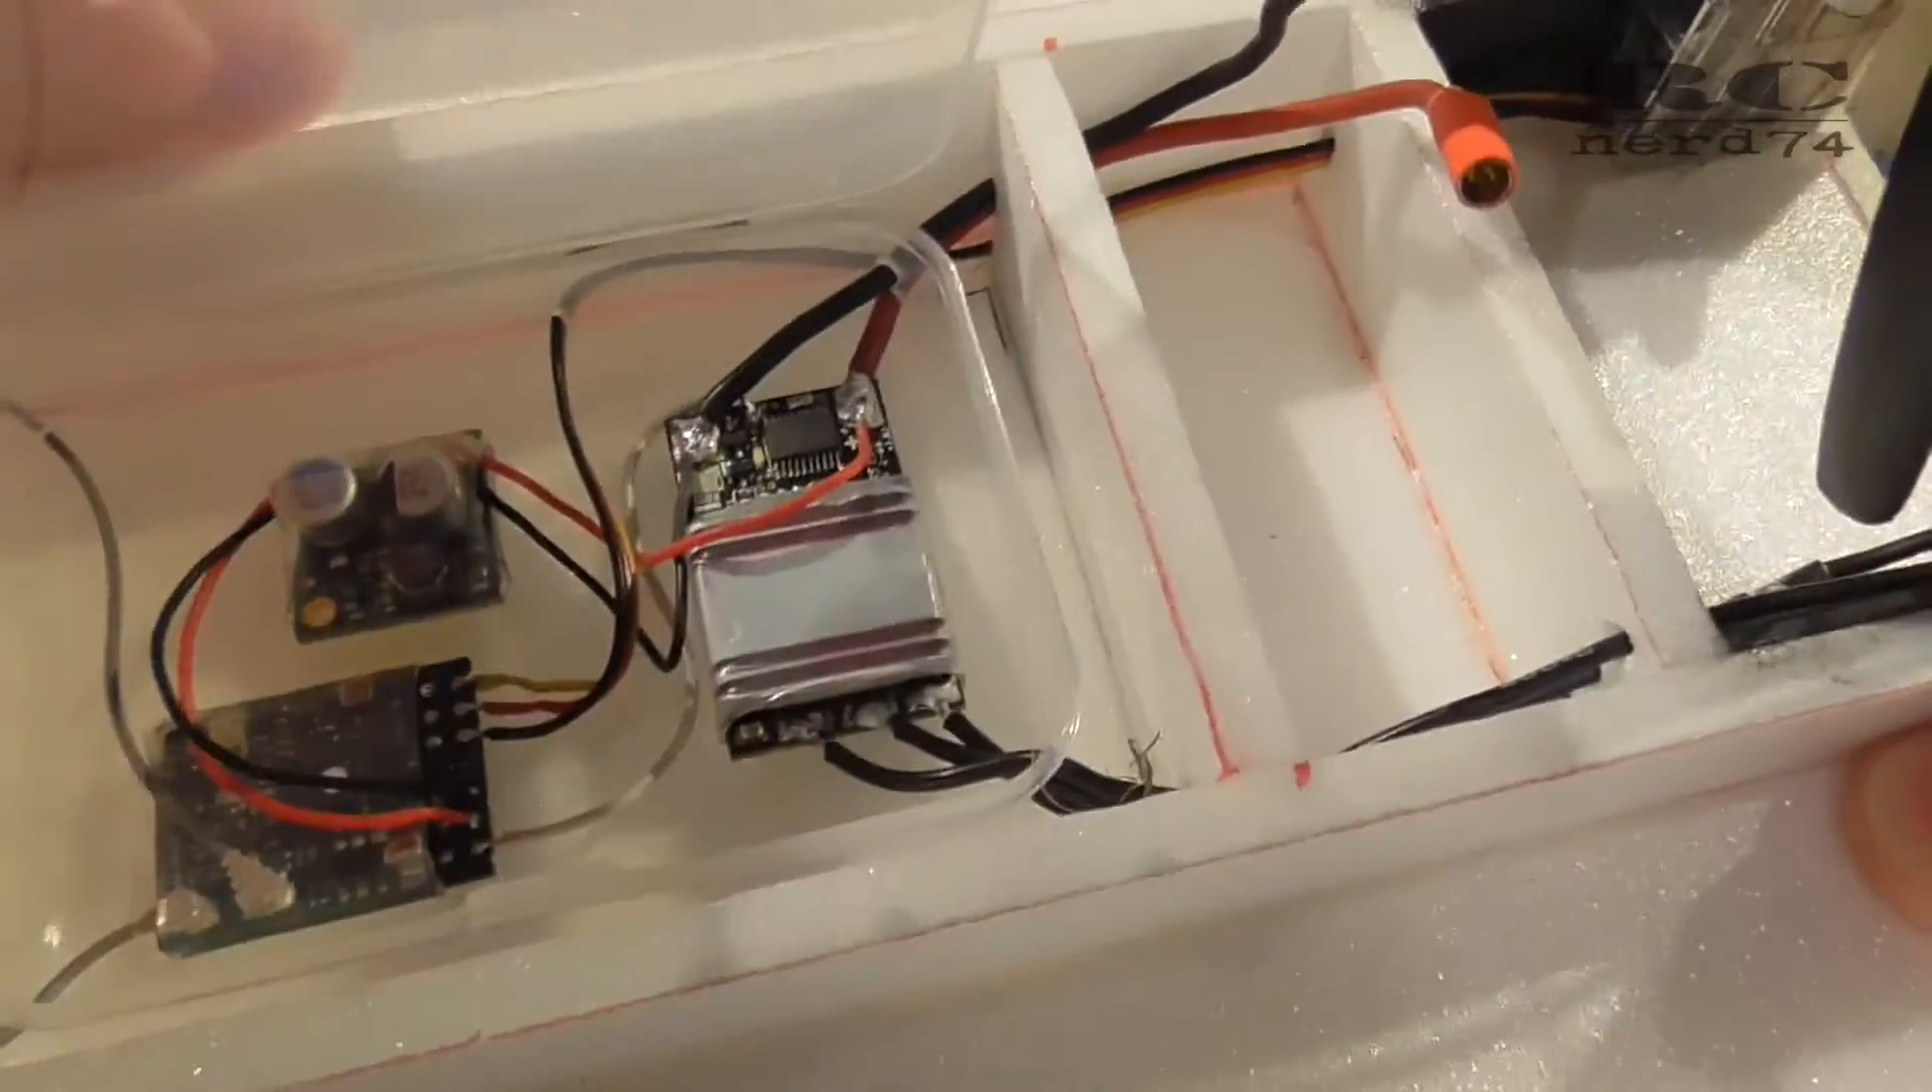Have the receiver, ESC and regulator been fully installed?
Yes.